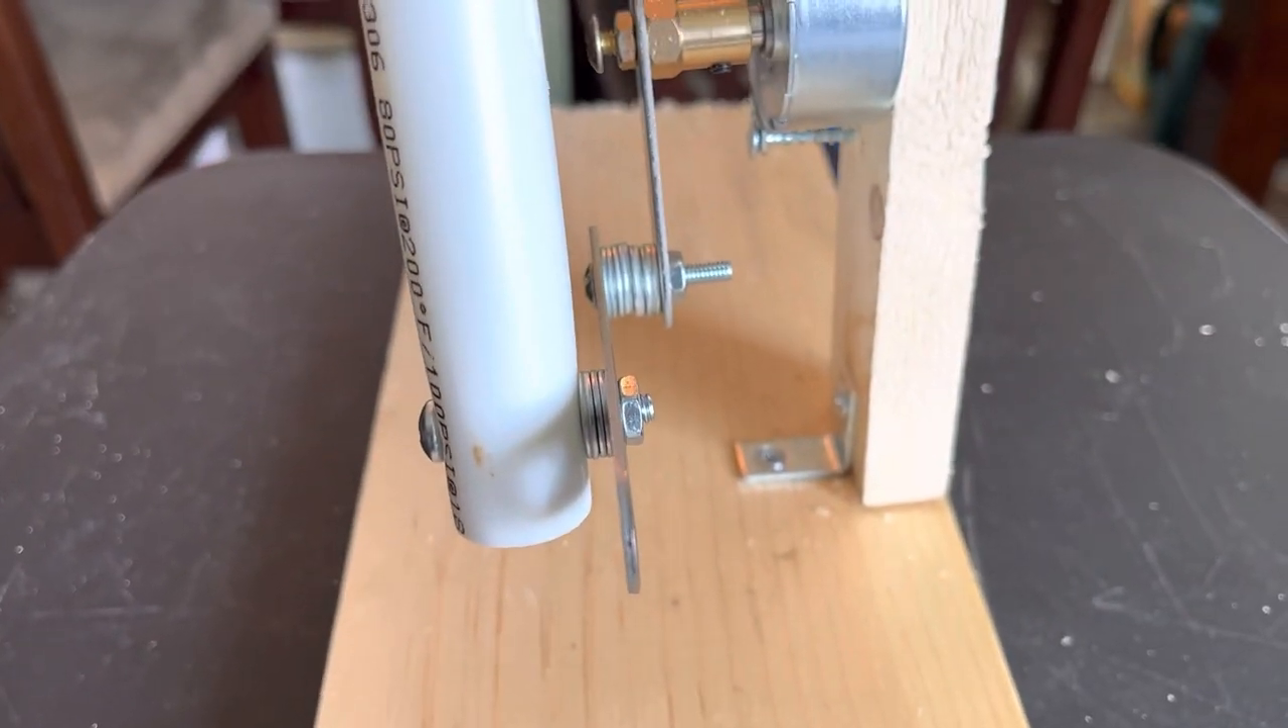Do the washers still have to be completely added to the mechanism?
No.